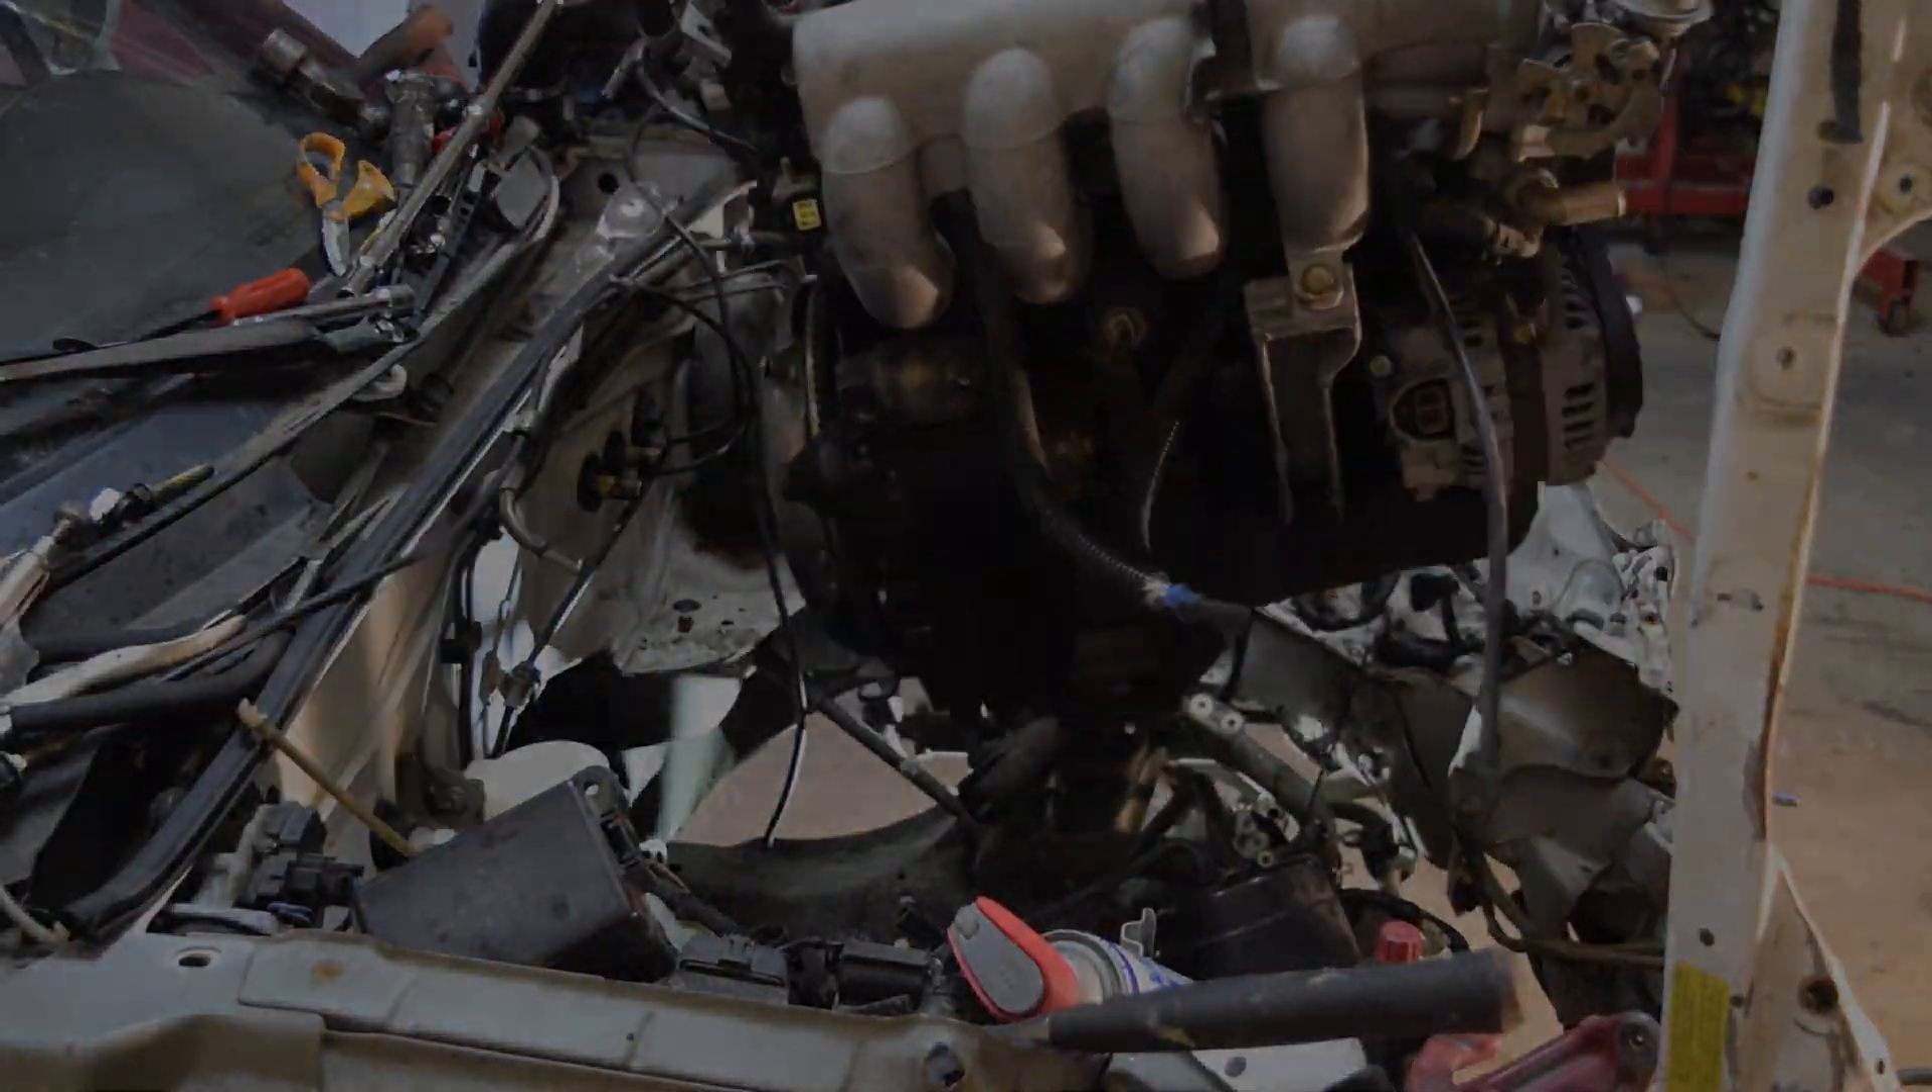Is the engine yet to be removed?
Yes.